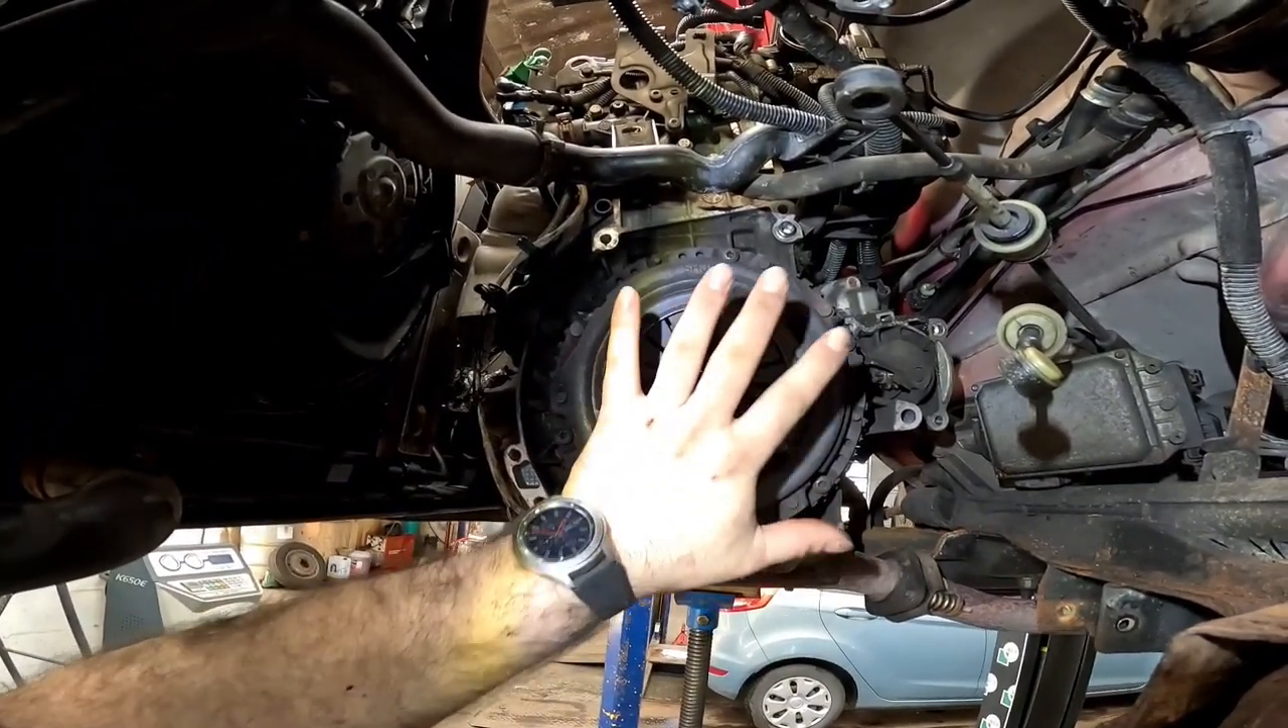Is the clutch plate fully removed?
No.